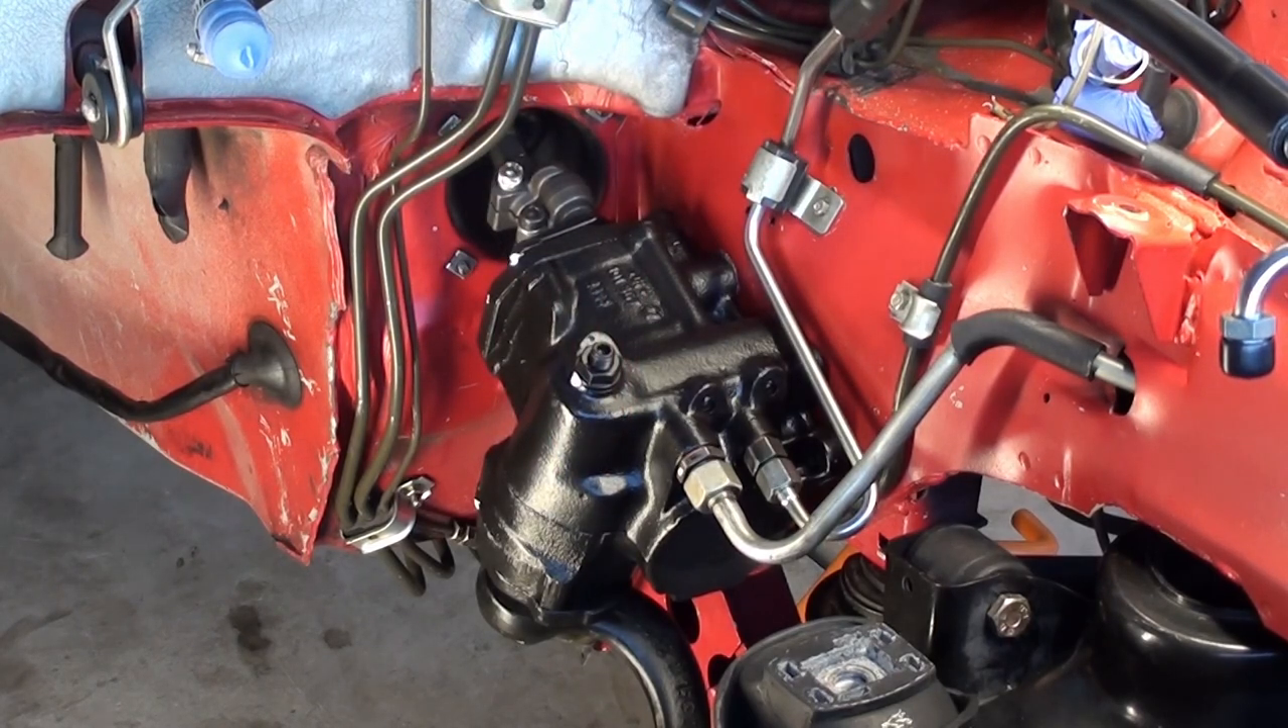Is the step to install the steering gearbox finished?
Yes.